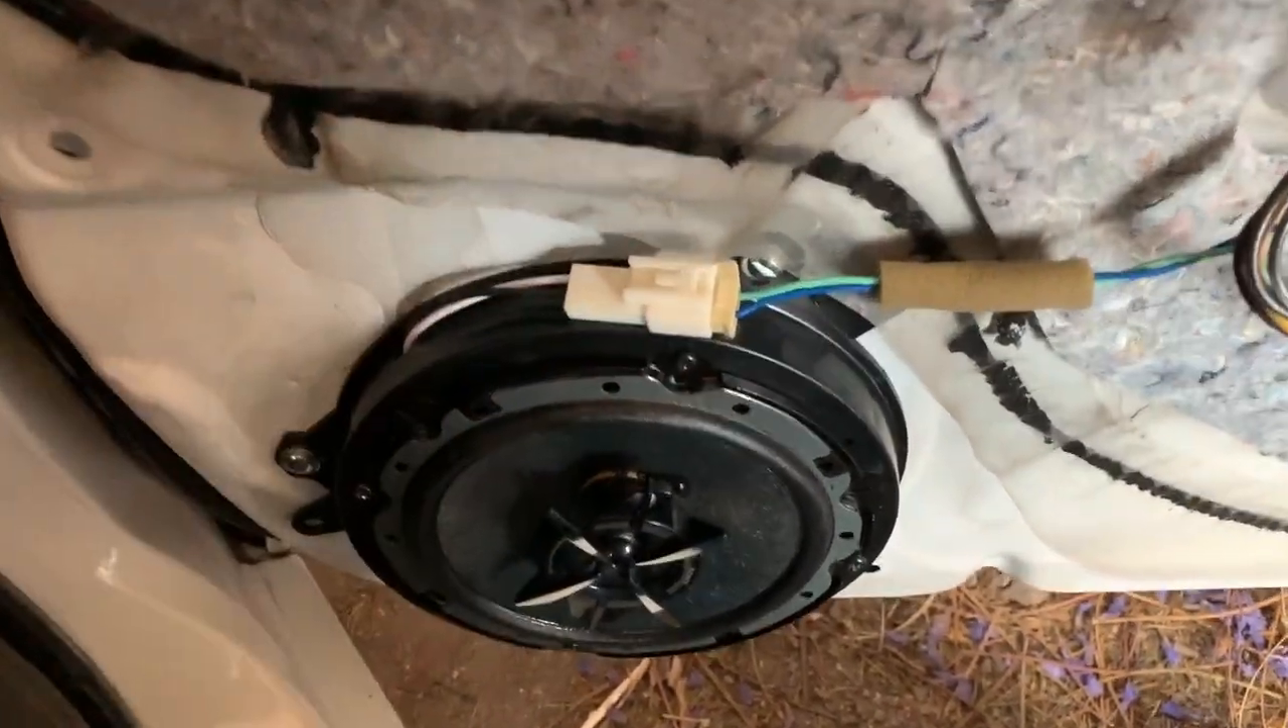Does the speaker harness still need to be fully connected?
No.